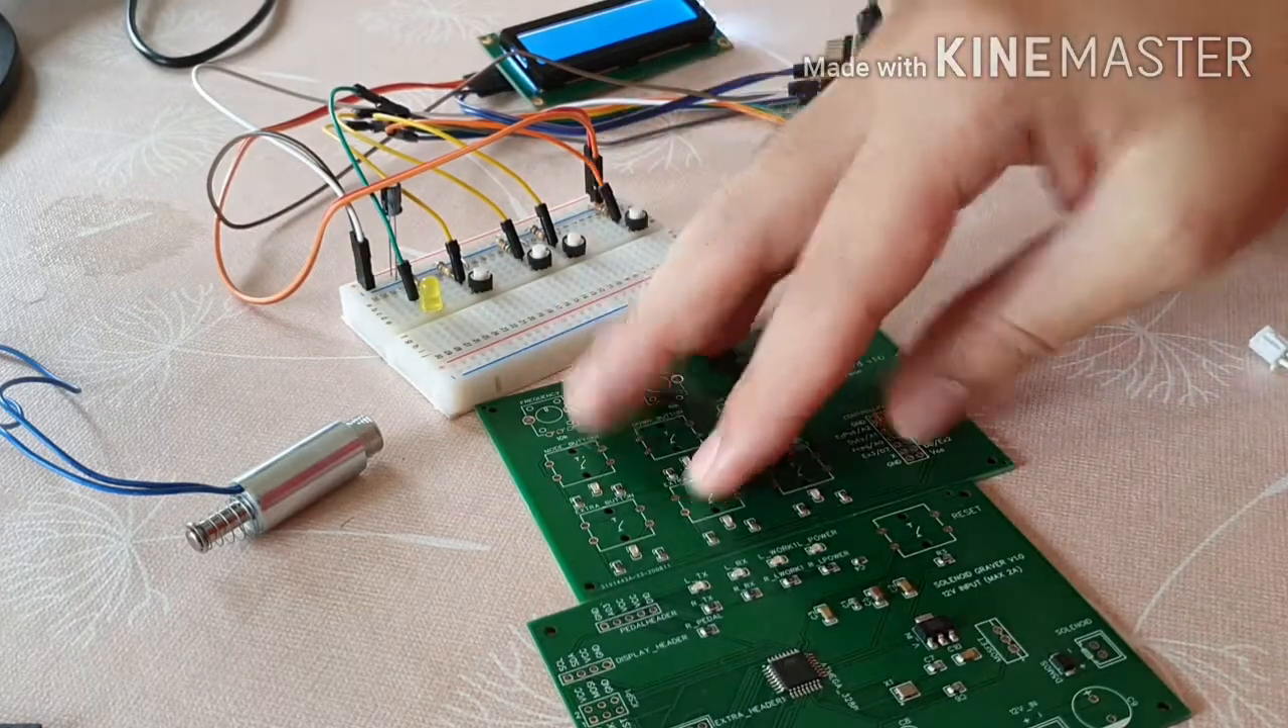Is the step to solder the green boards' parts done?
No.